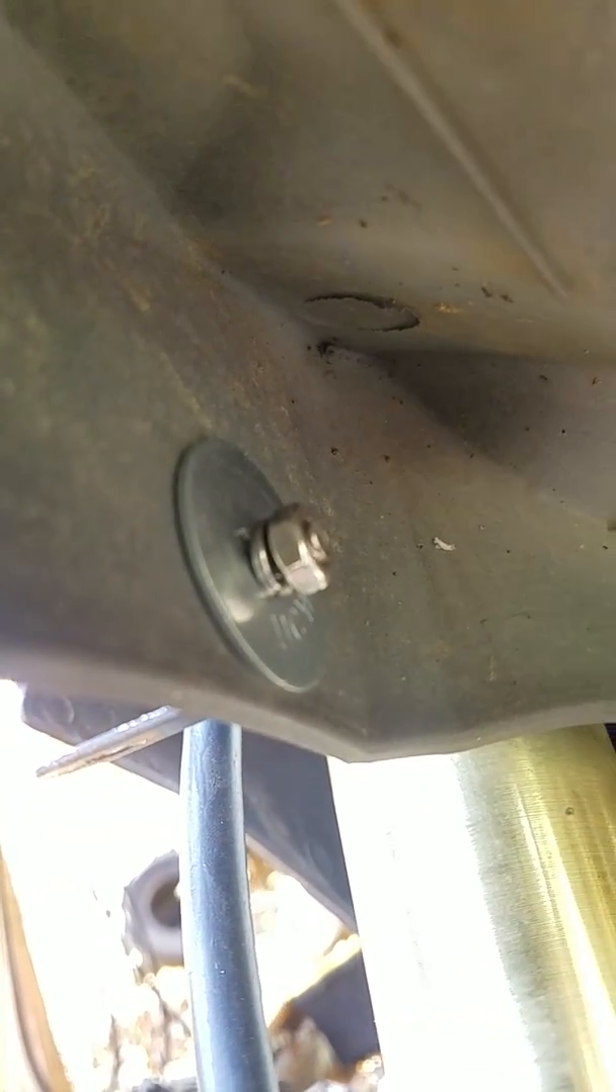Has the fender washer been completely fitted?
Yes.